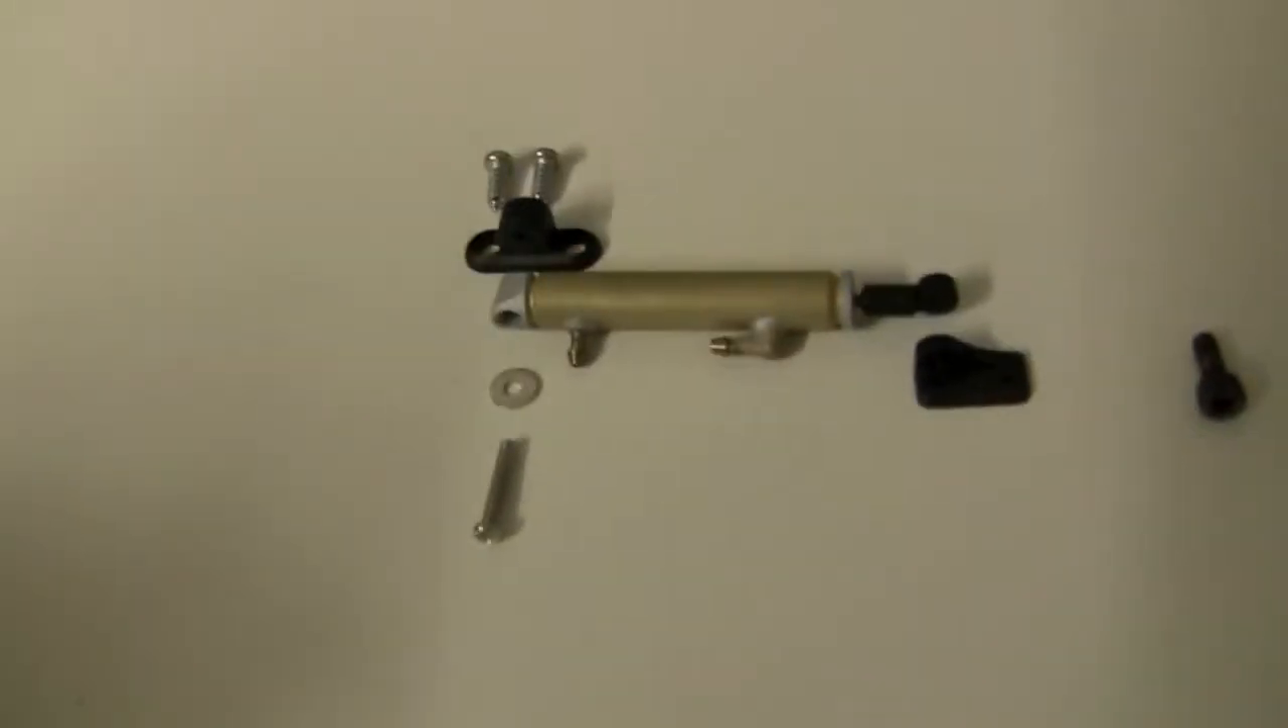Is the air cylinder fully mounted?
No.